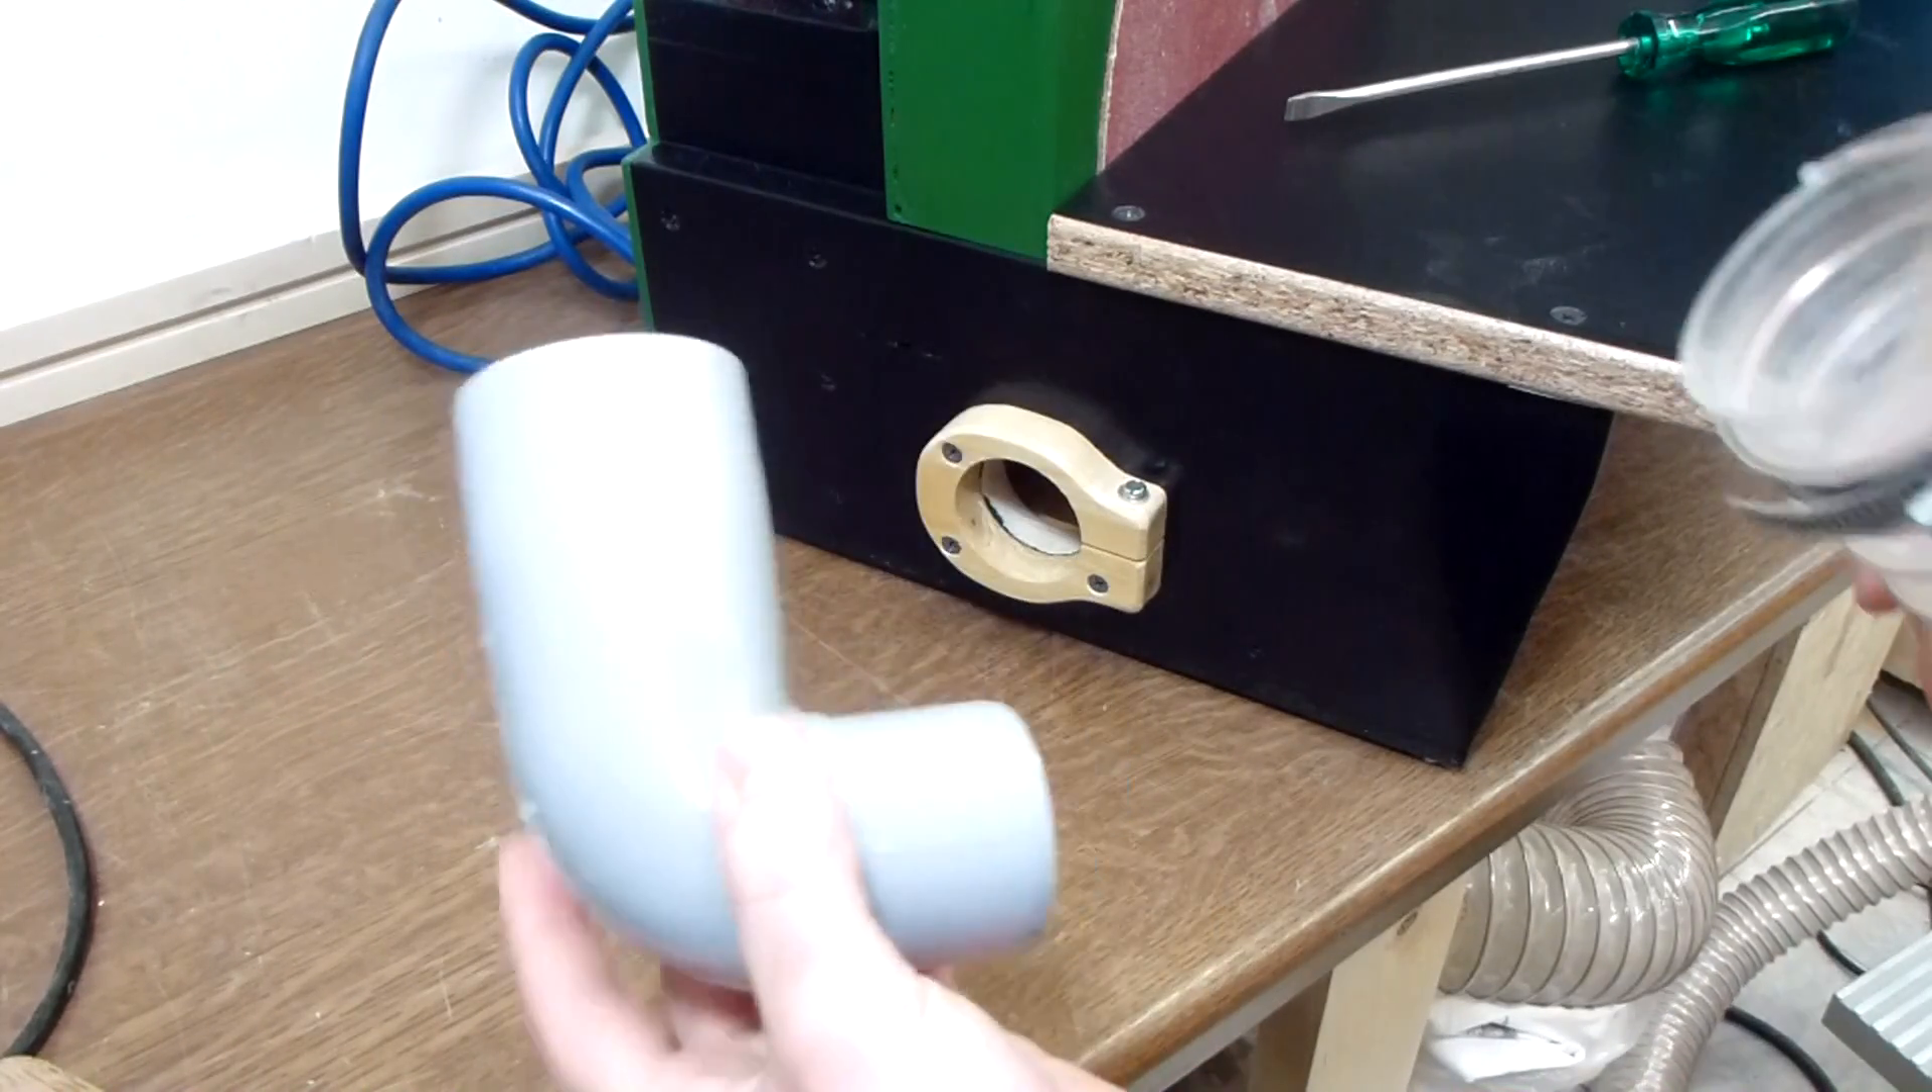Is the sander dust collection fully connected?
No.